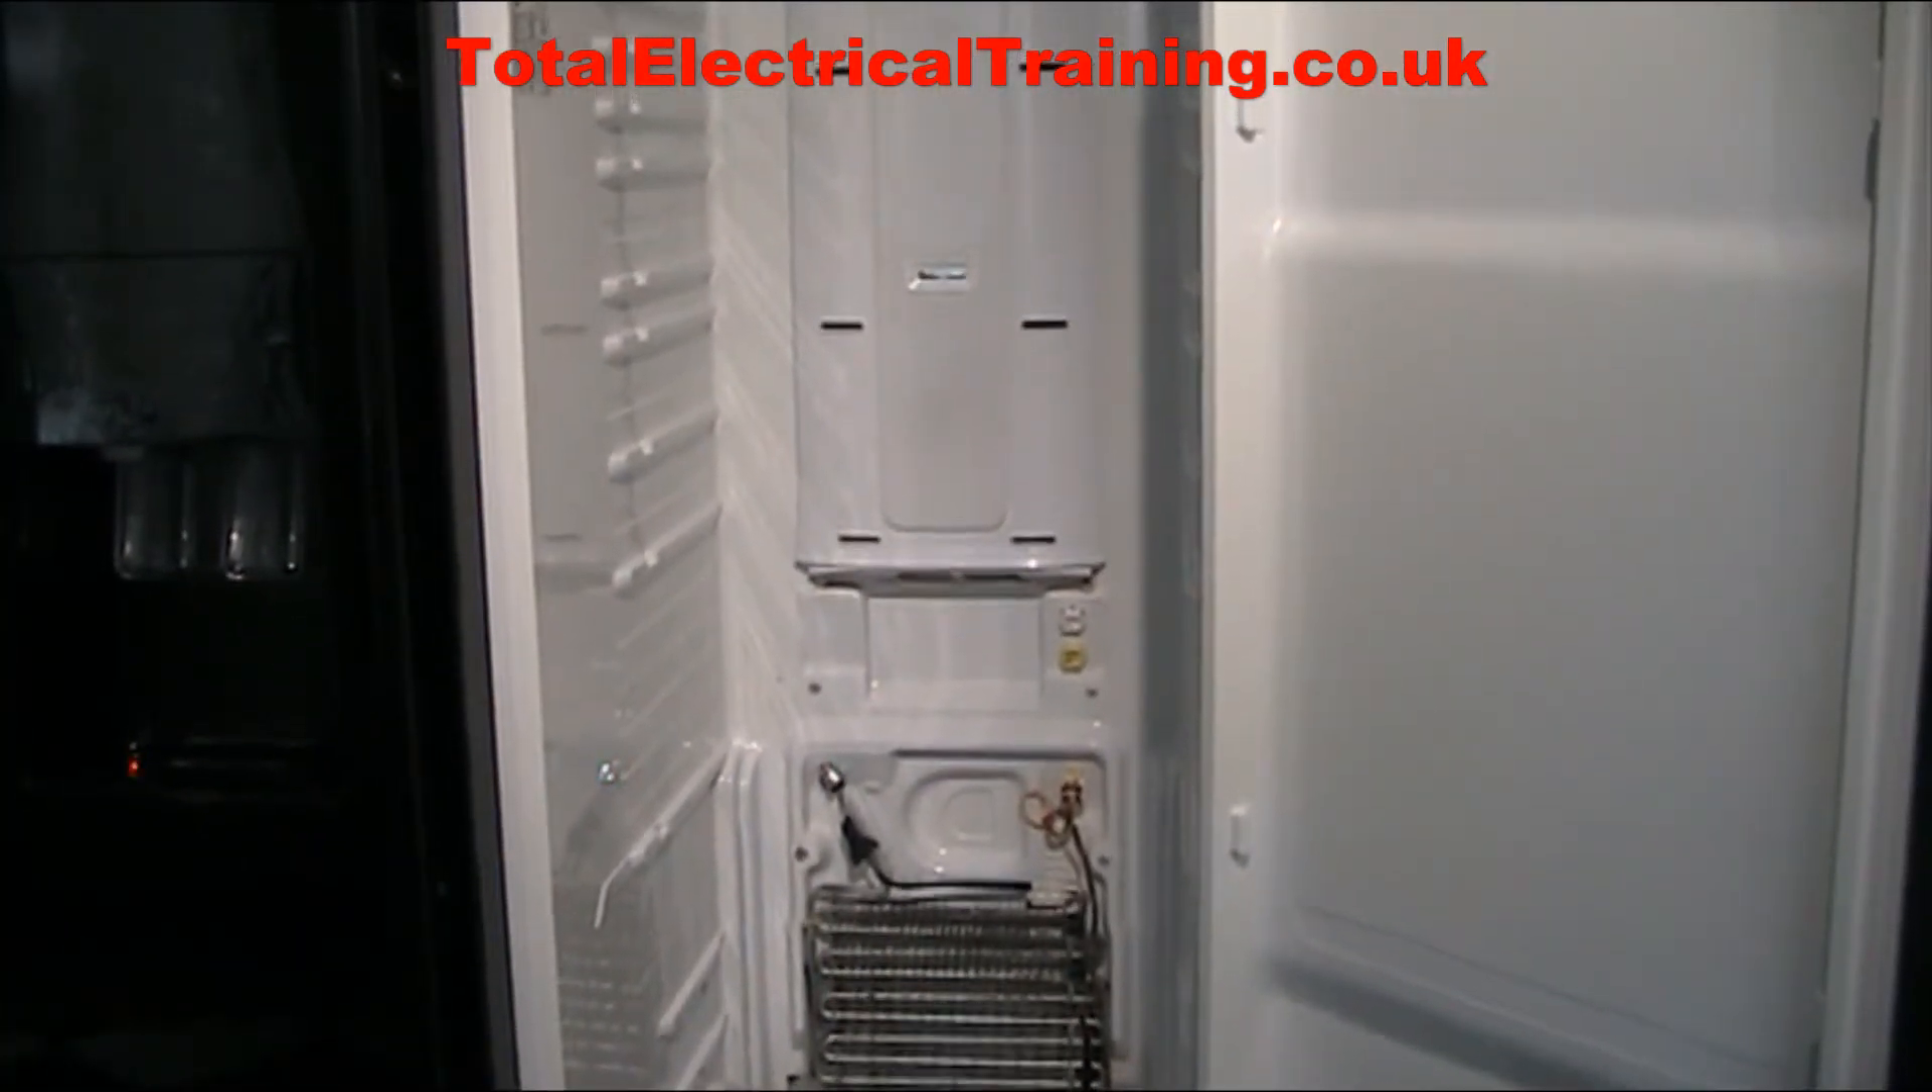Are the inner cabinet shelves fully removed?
Yes.